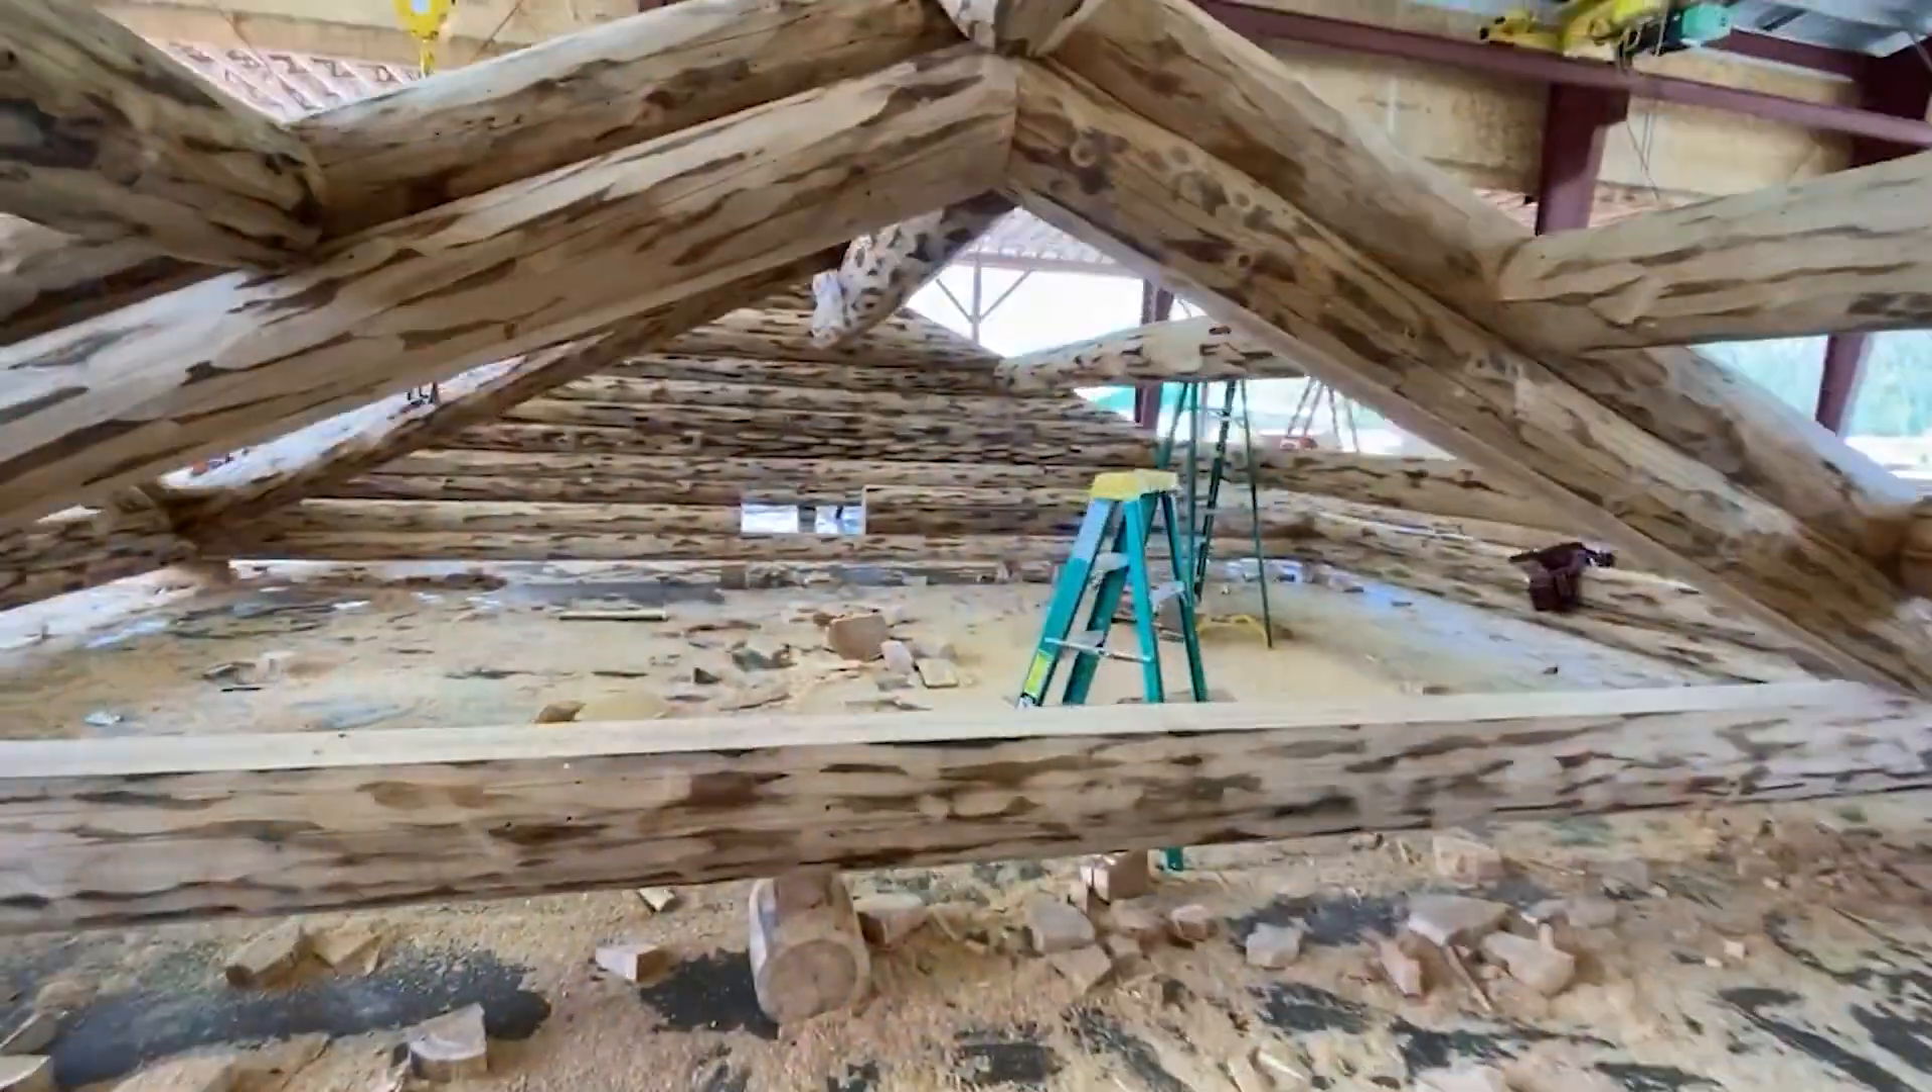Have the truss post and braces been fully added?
No.